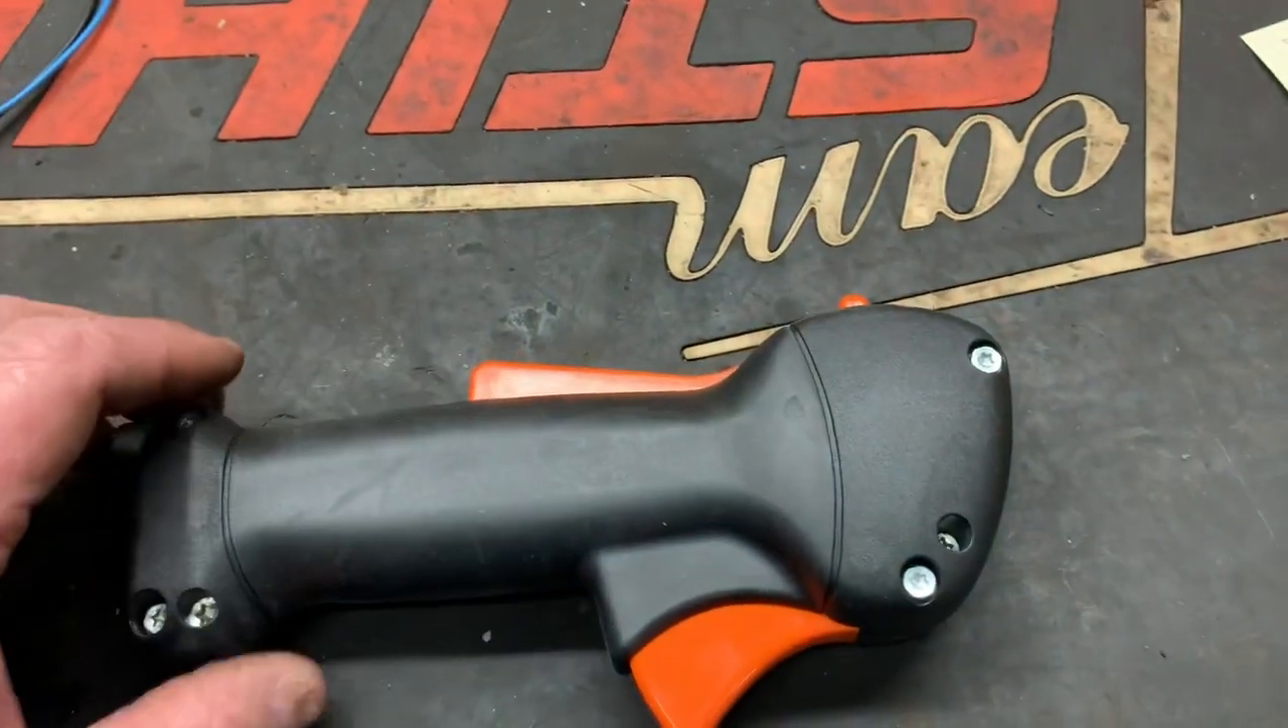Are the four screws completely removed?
No.